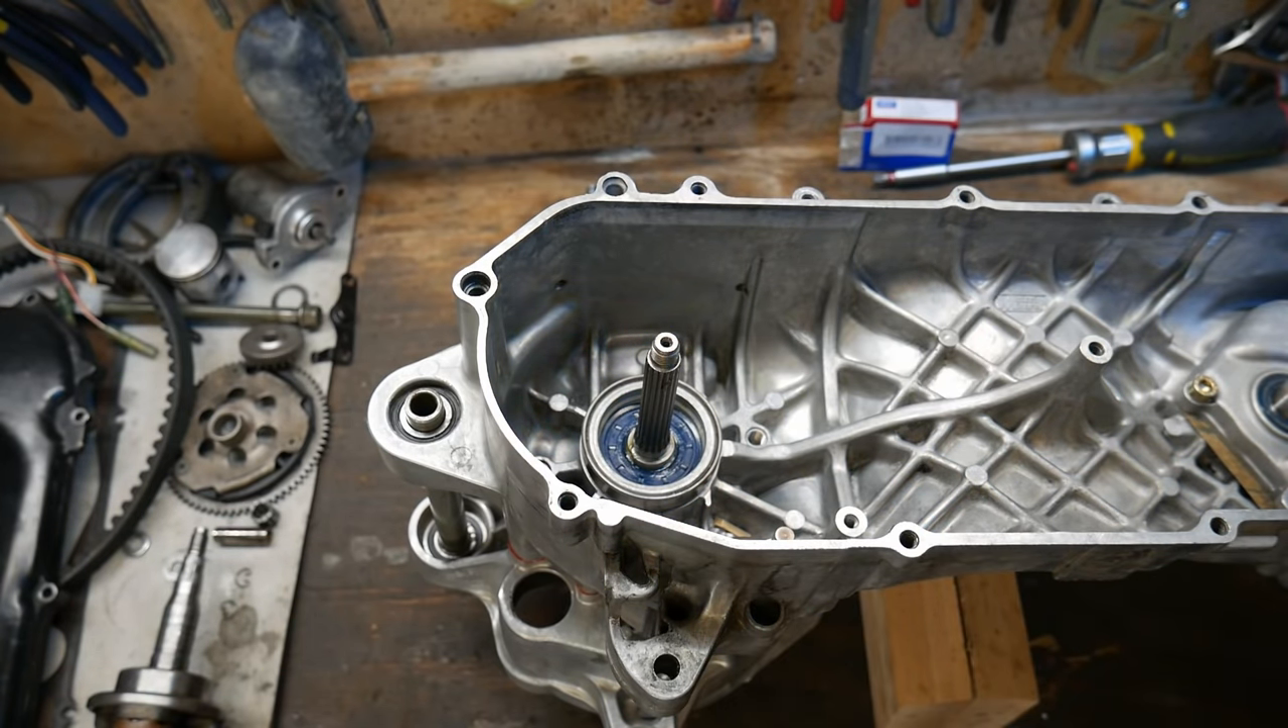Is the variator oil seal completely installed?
Yes.